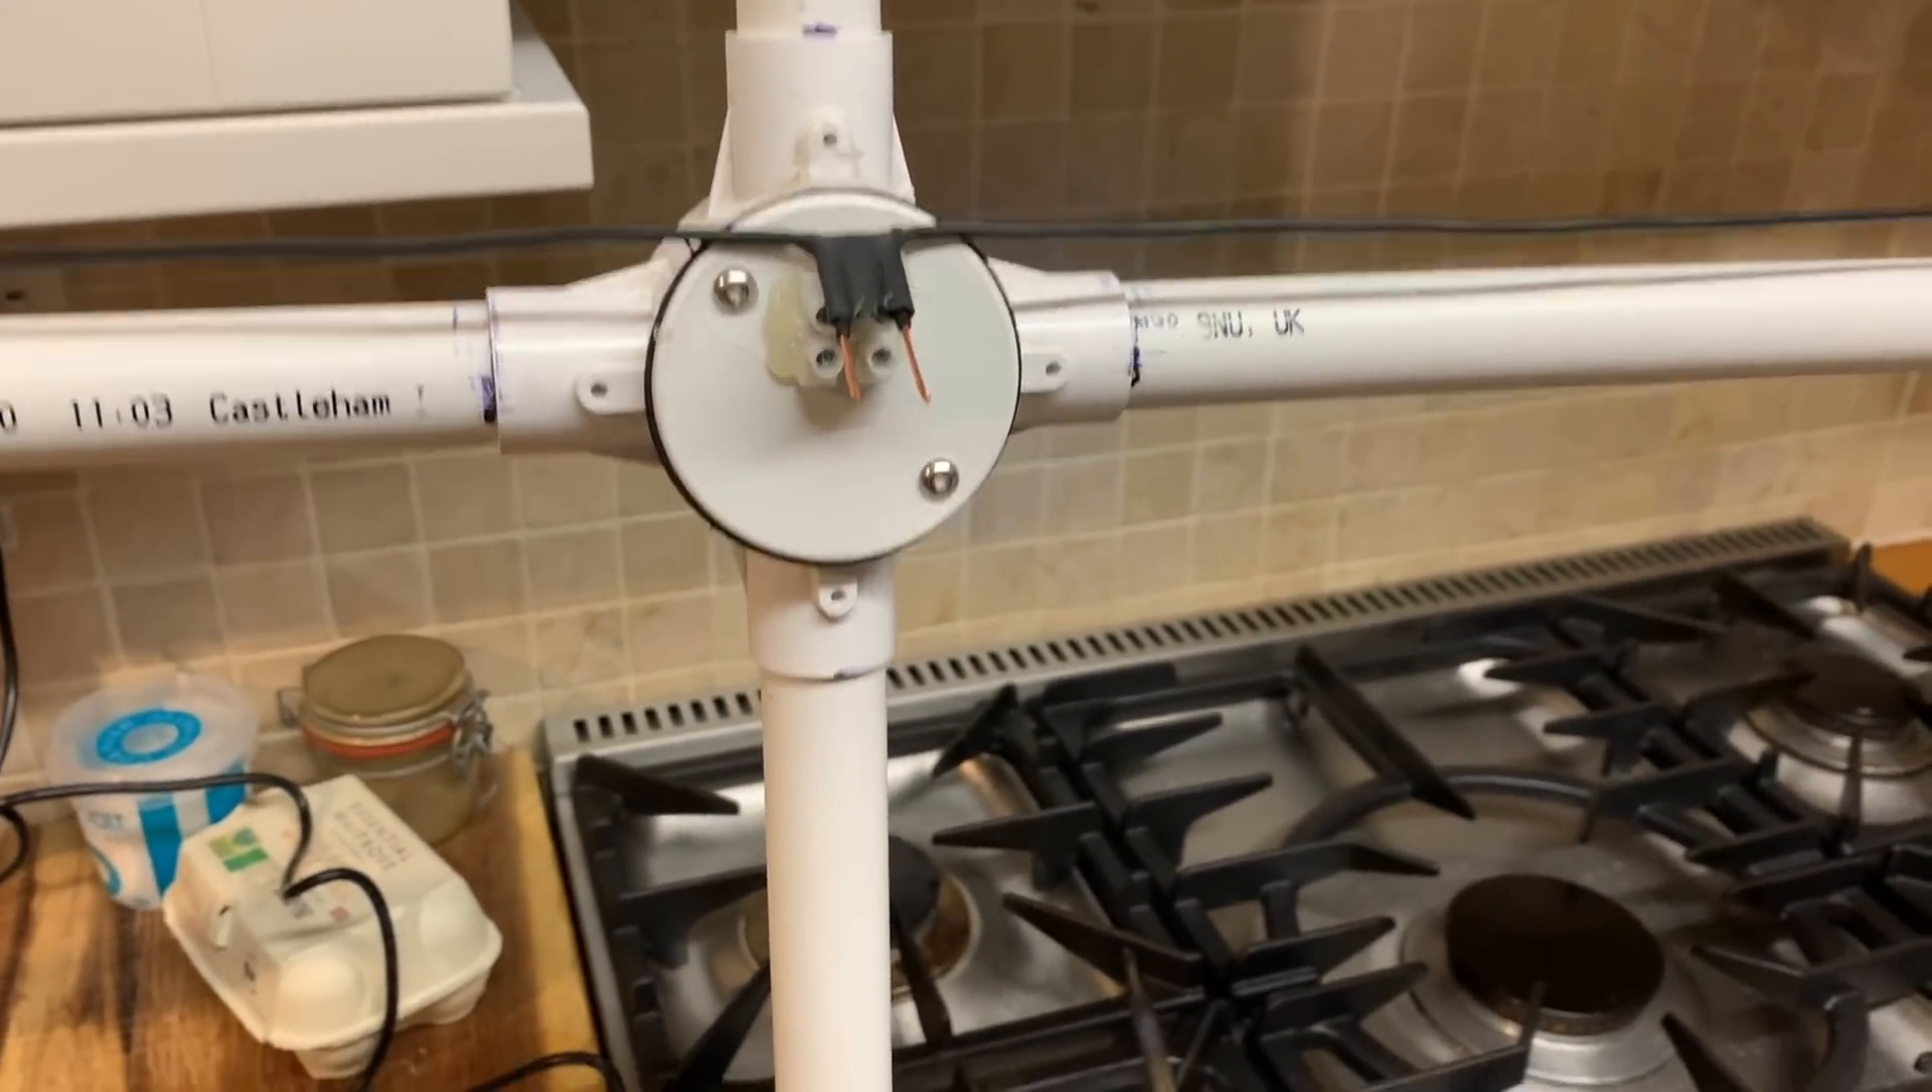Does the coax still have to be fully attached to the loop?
Yes.